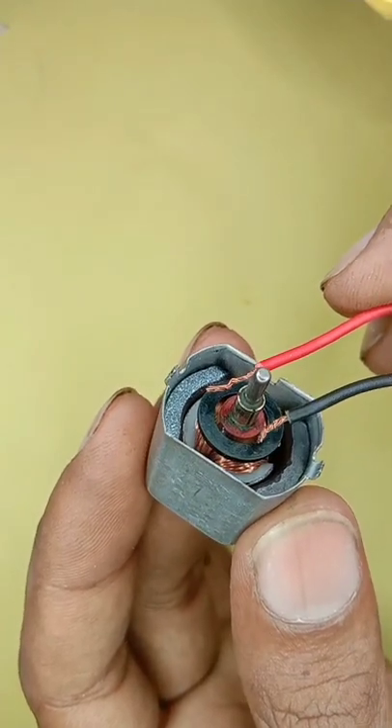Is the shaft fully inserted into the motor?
Yes.